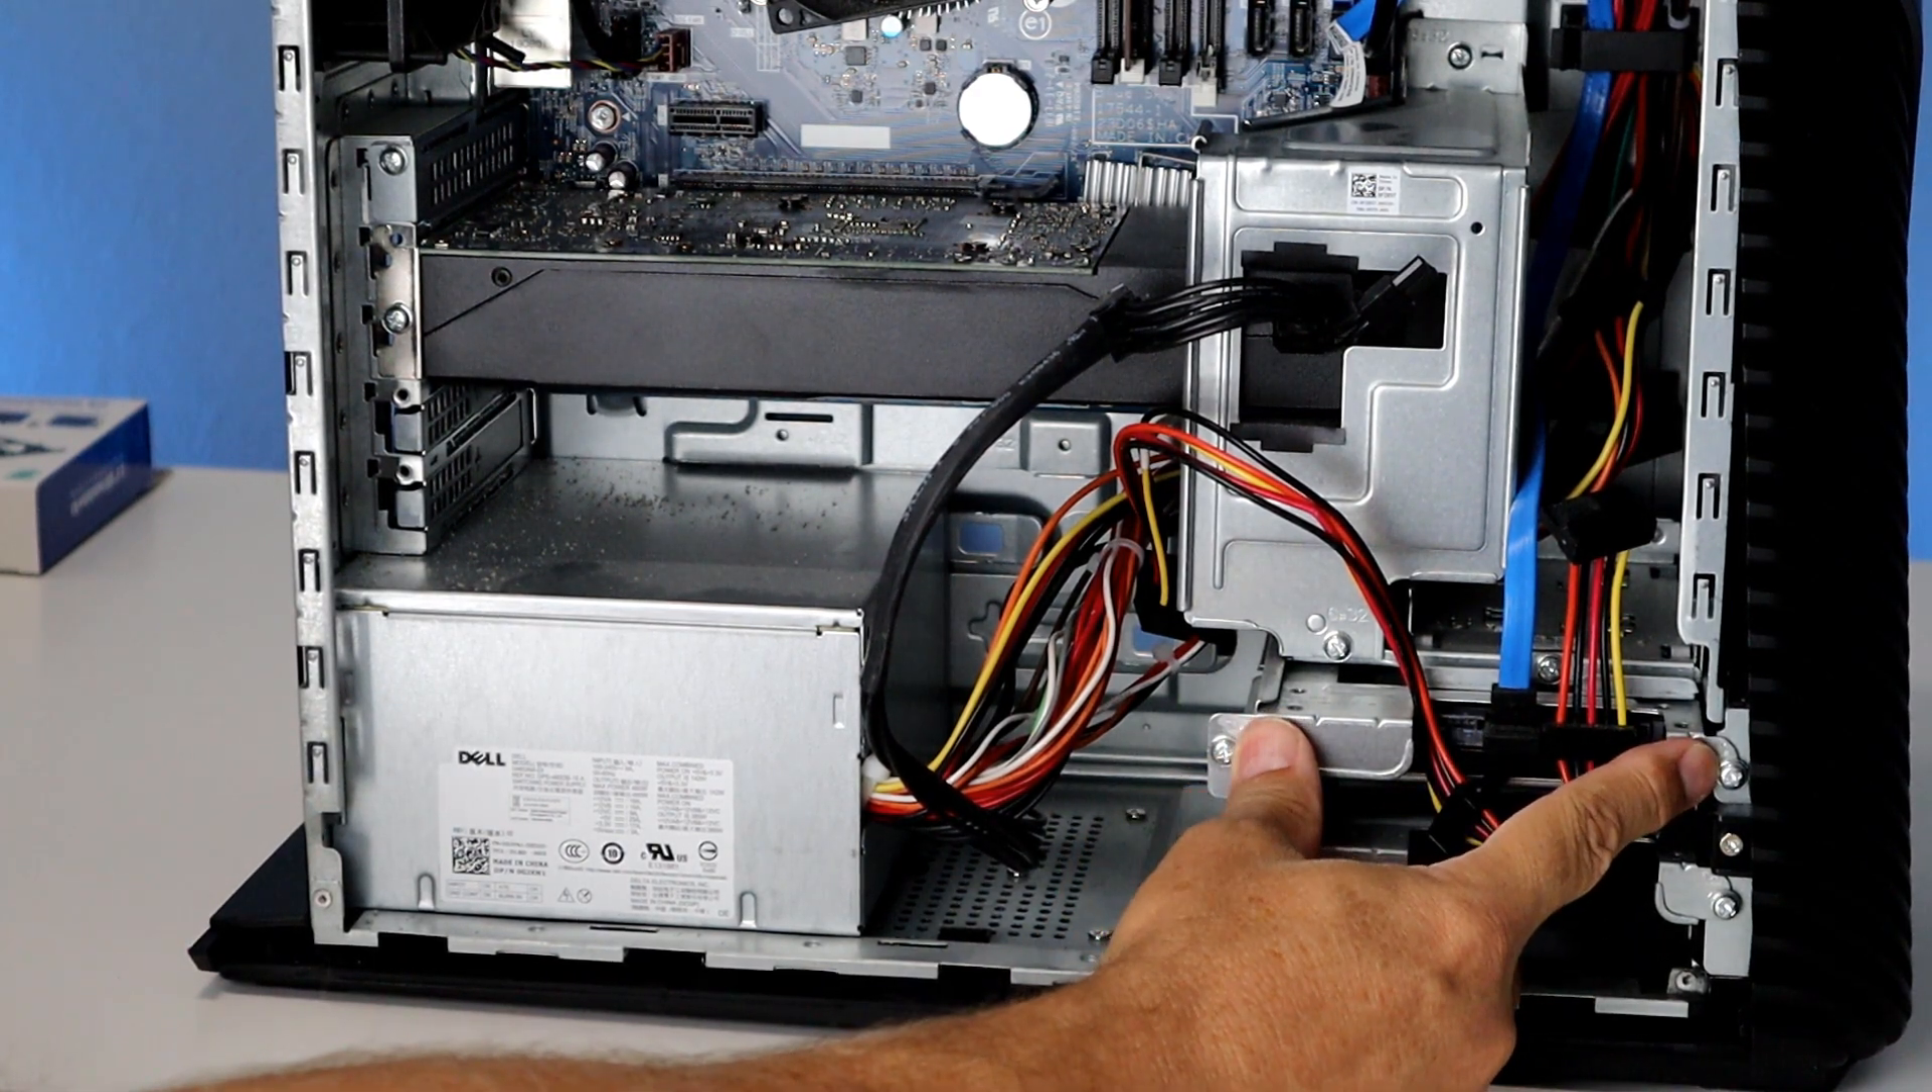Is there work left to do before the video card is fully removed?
Yes.